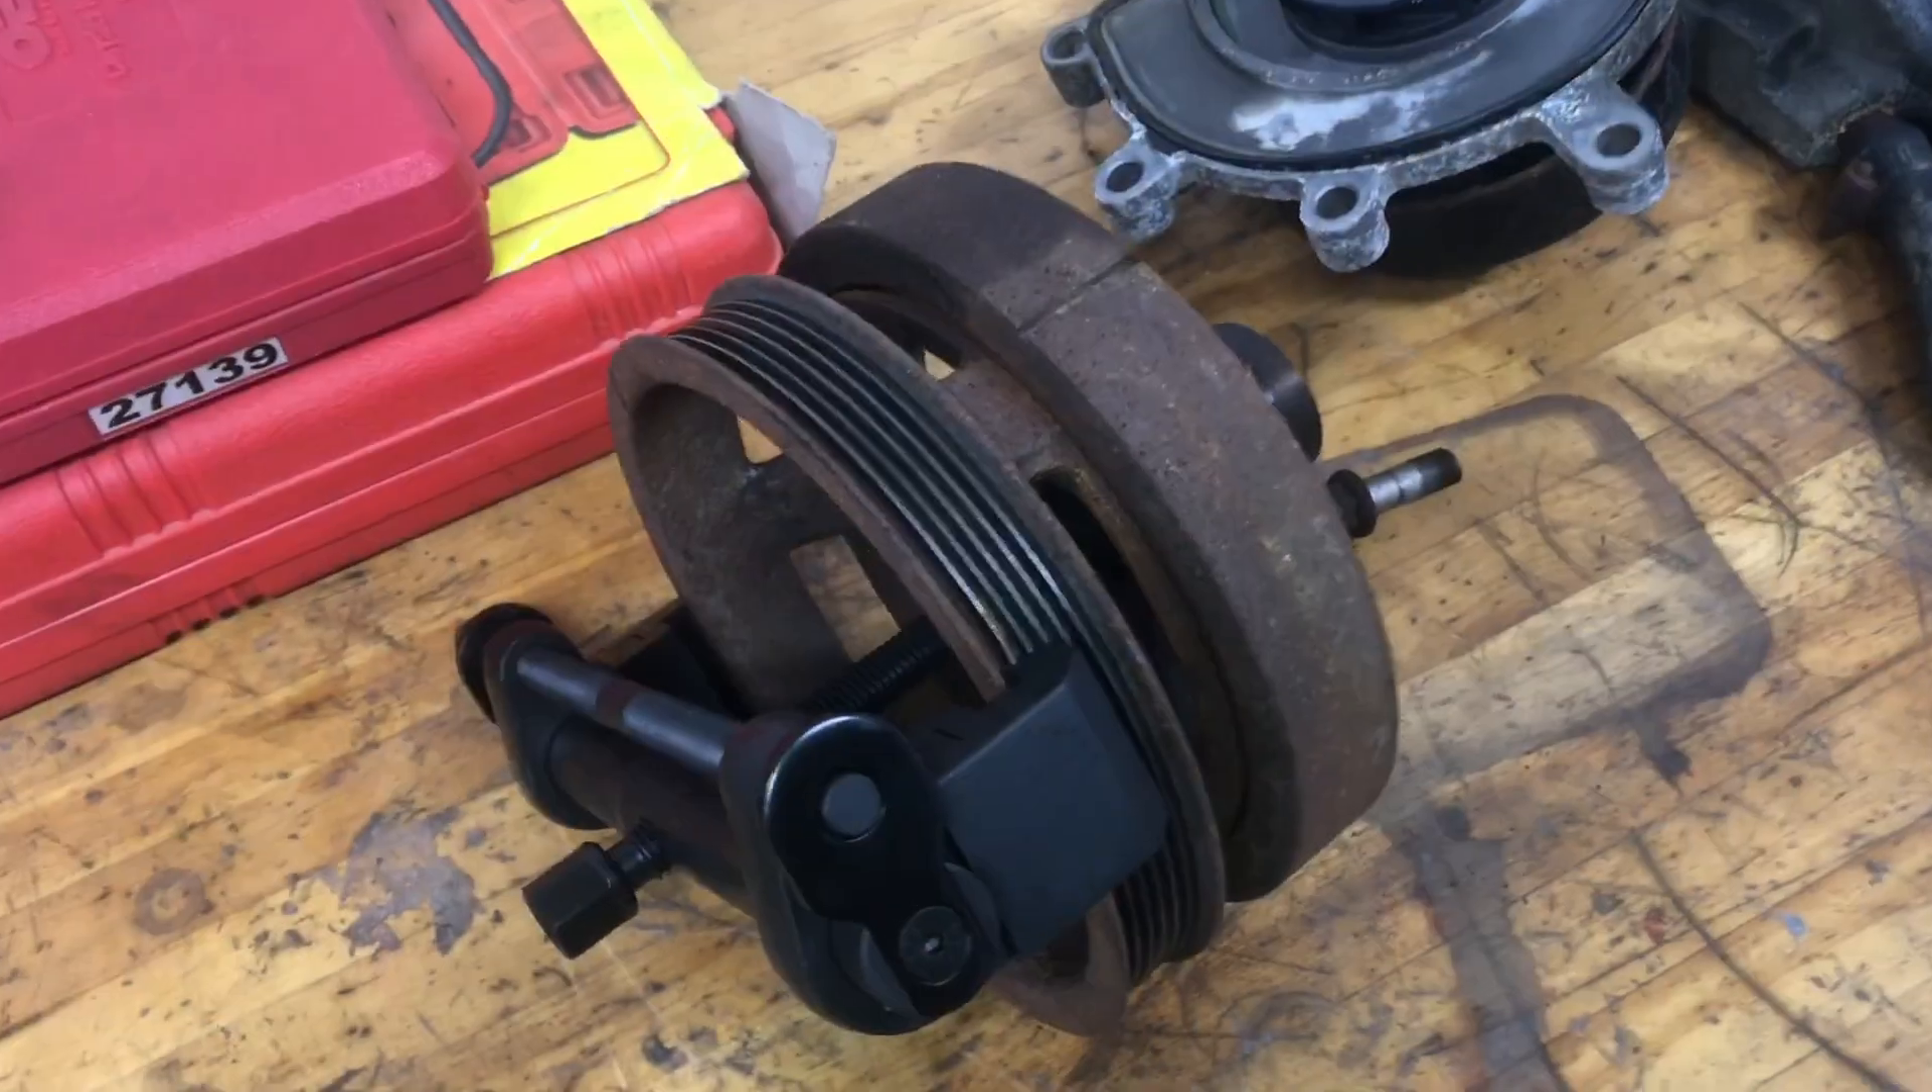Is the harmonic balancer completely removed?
Yes.